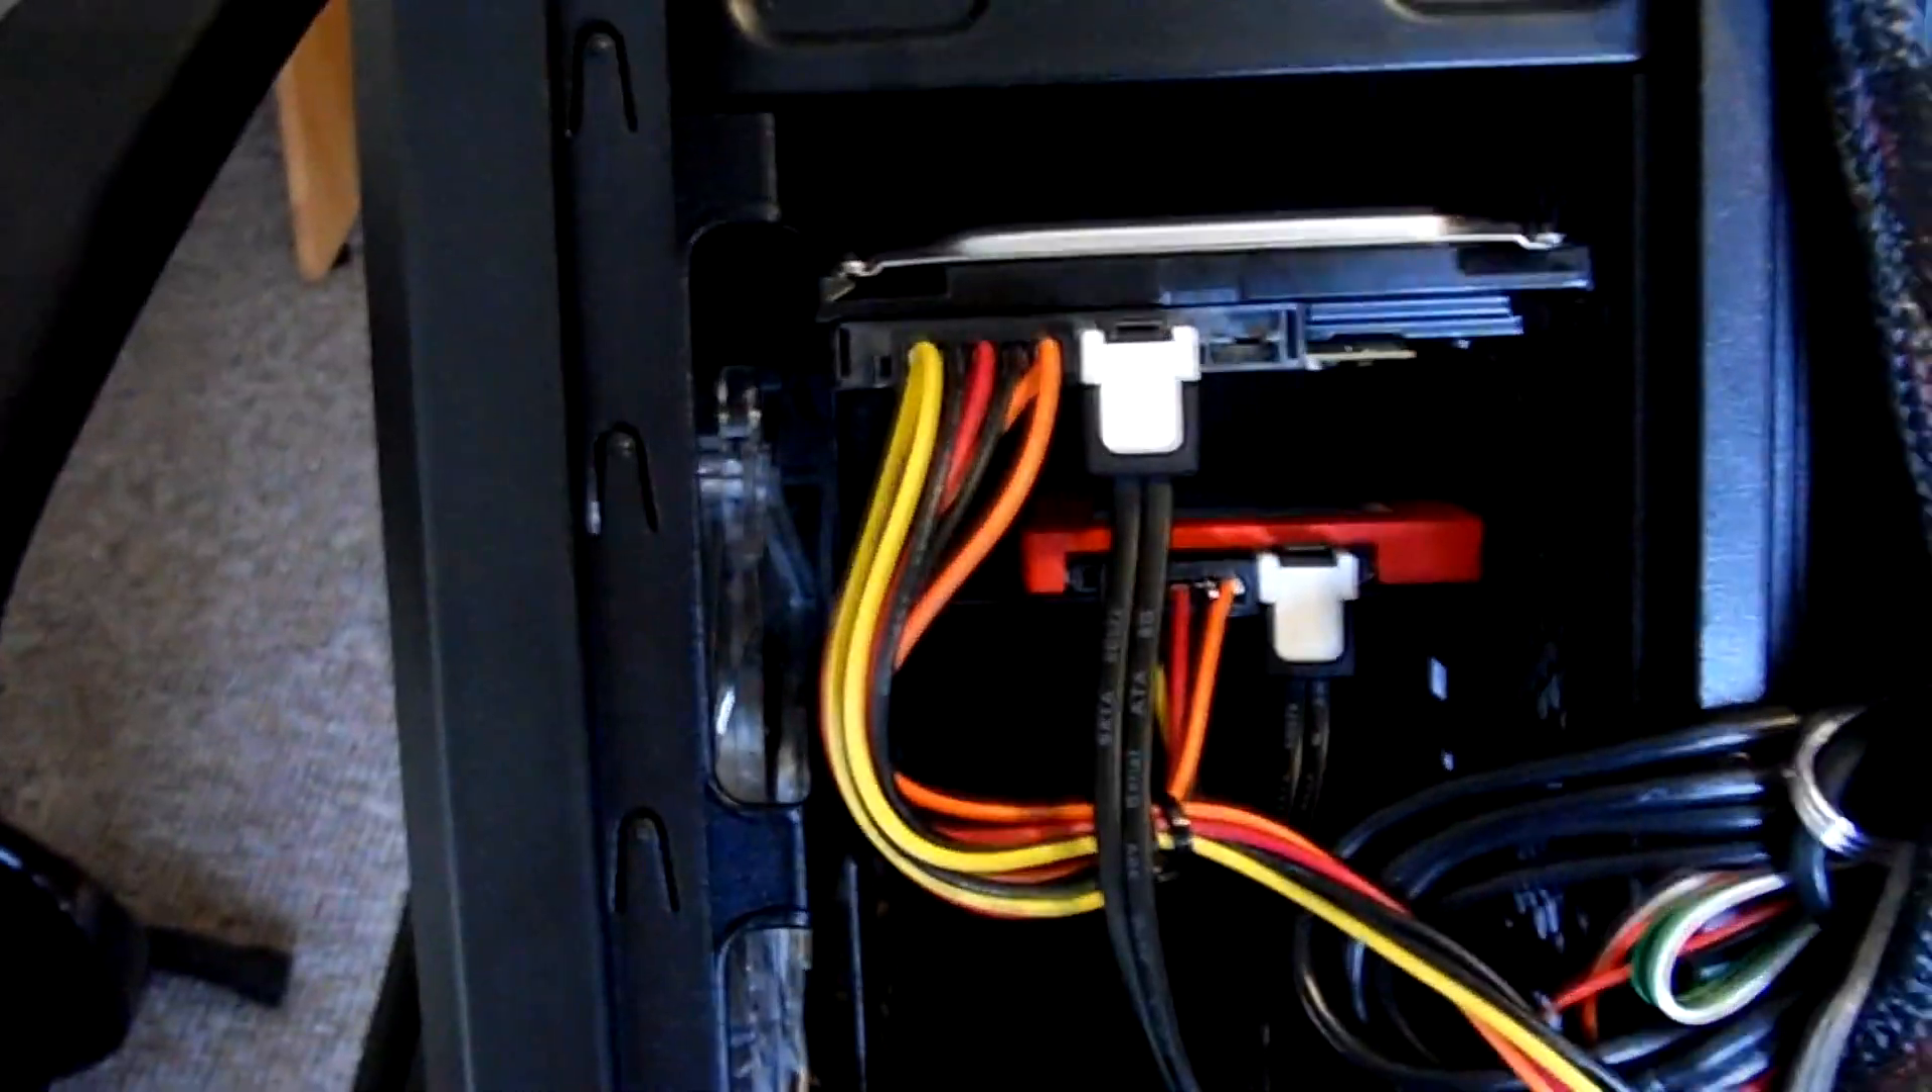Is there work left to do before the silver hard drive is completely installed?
No.